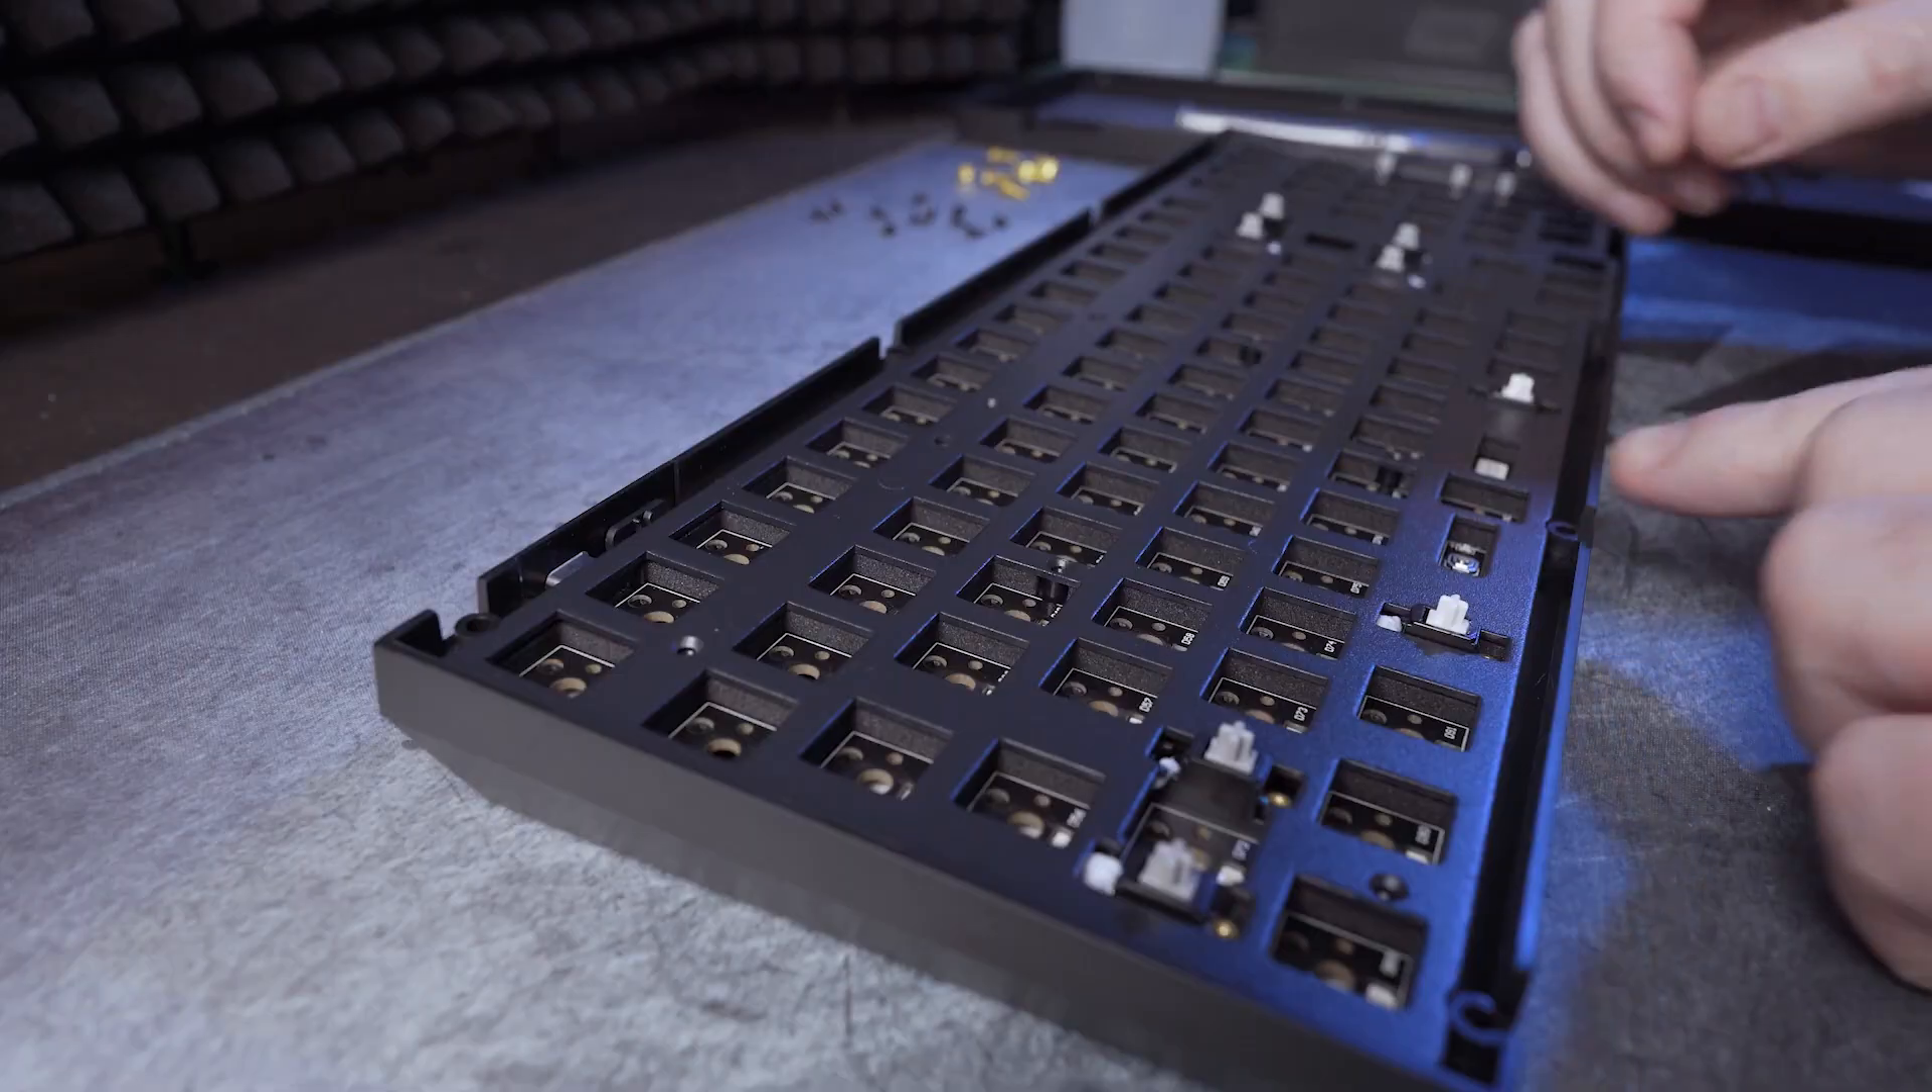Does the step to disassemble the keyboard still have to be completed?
Yes.